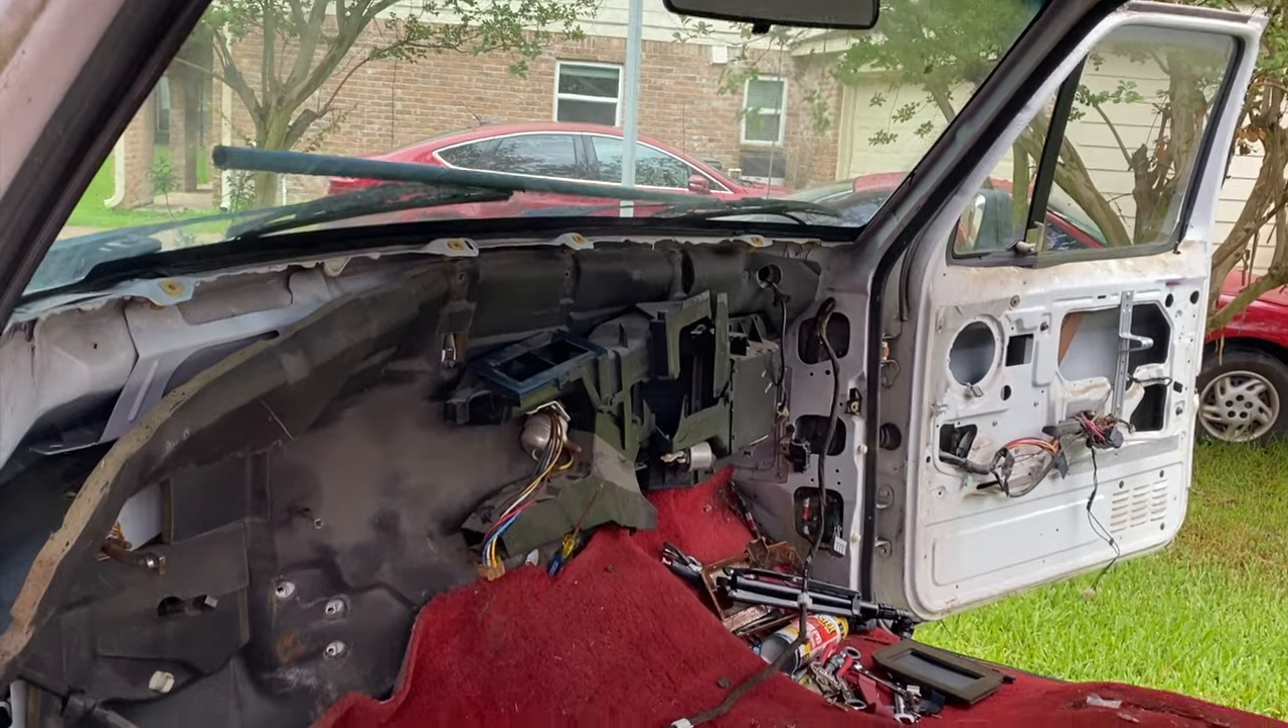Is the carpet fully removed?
No.